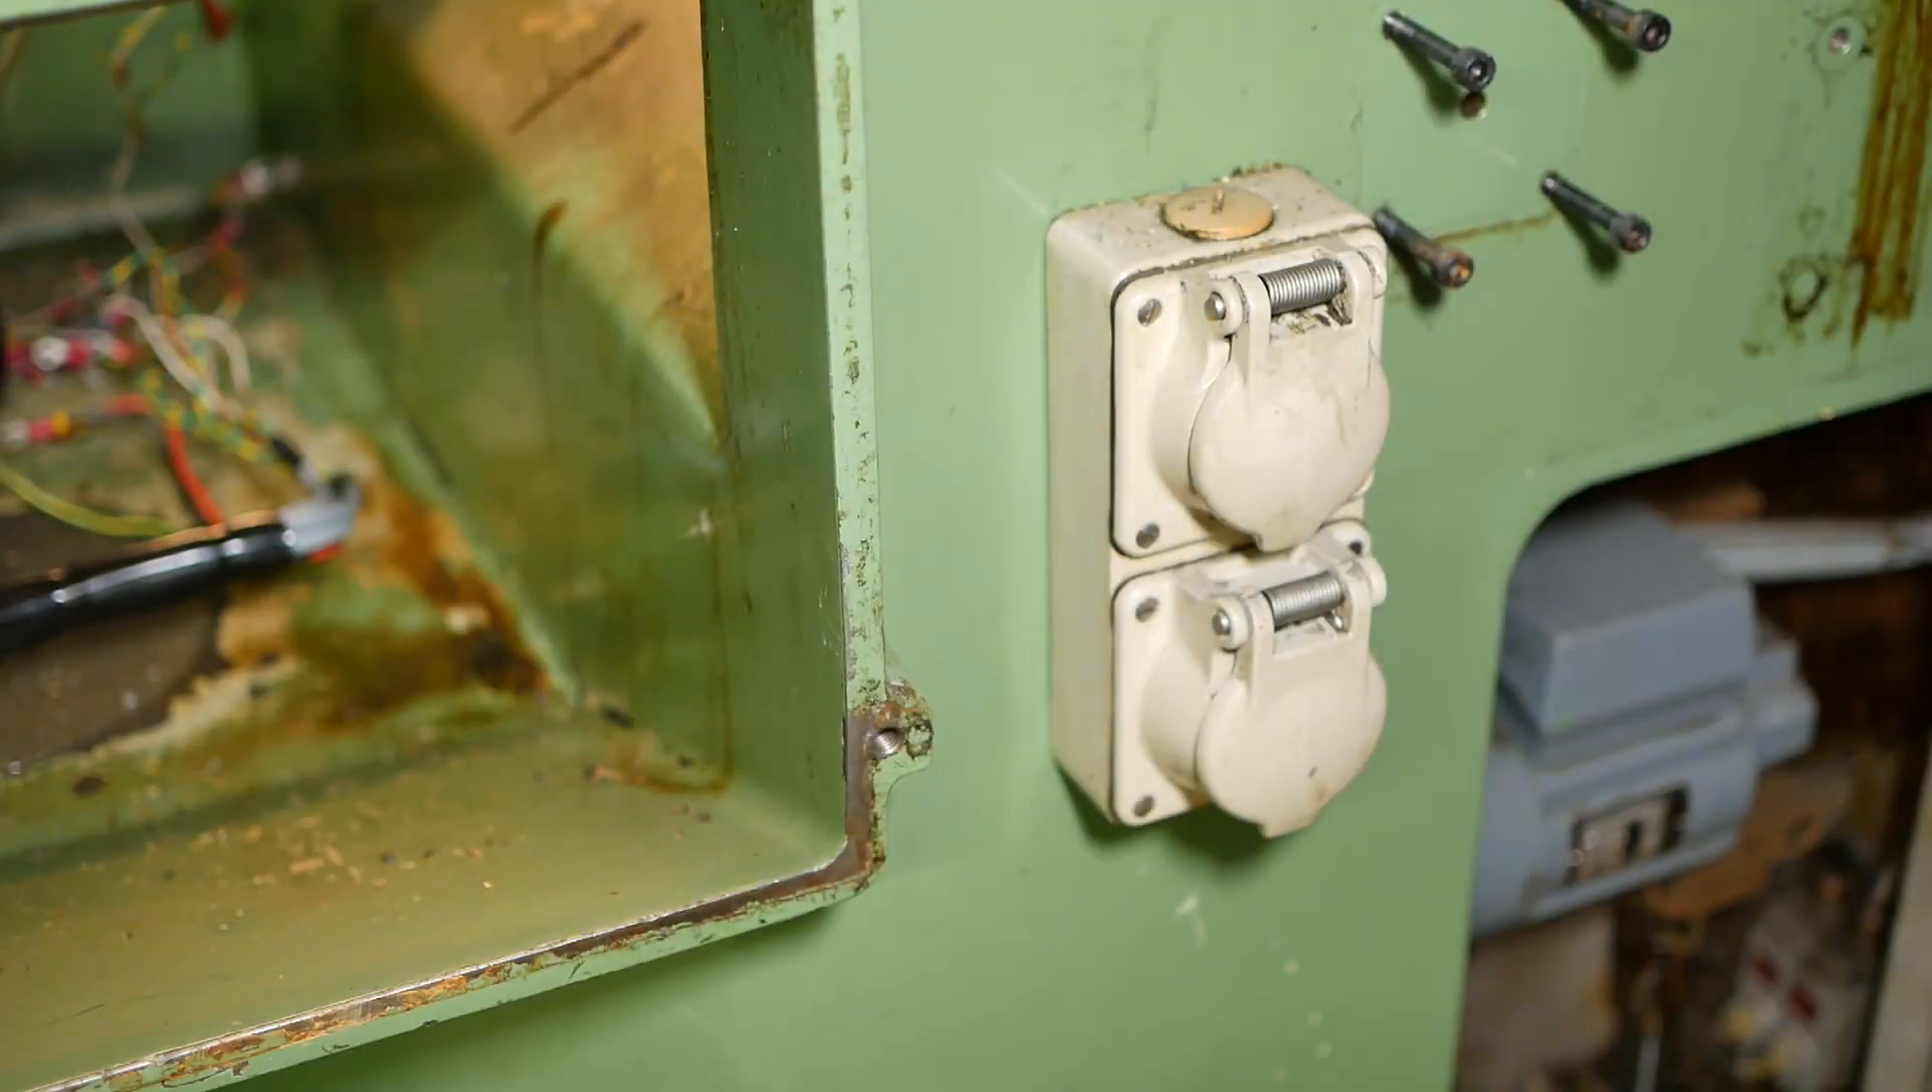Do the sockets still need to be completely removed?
Yes.